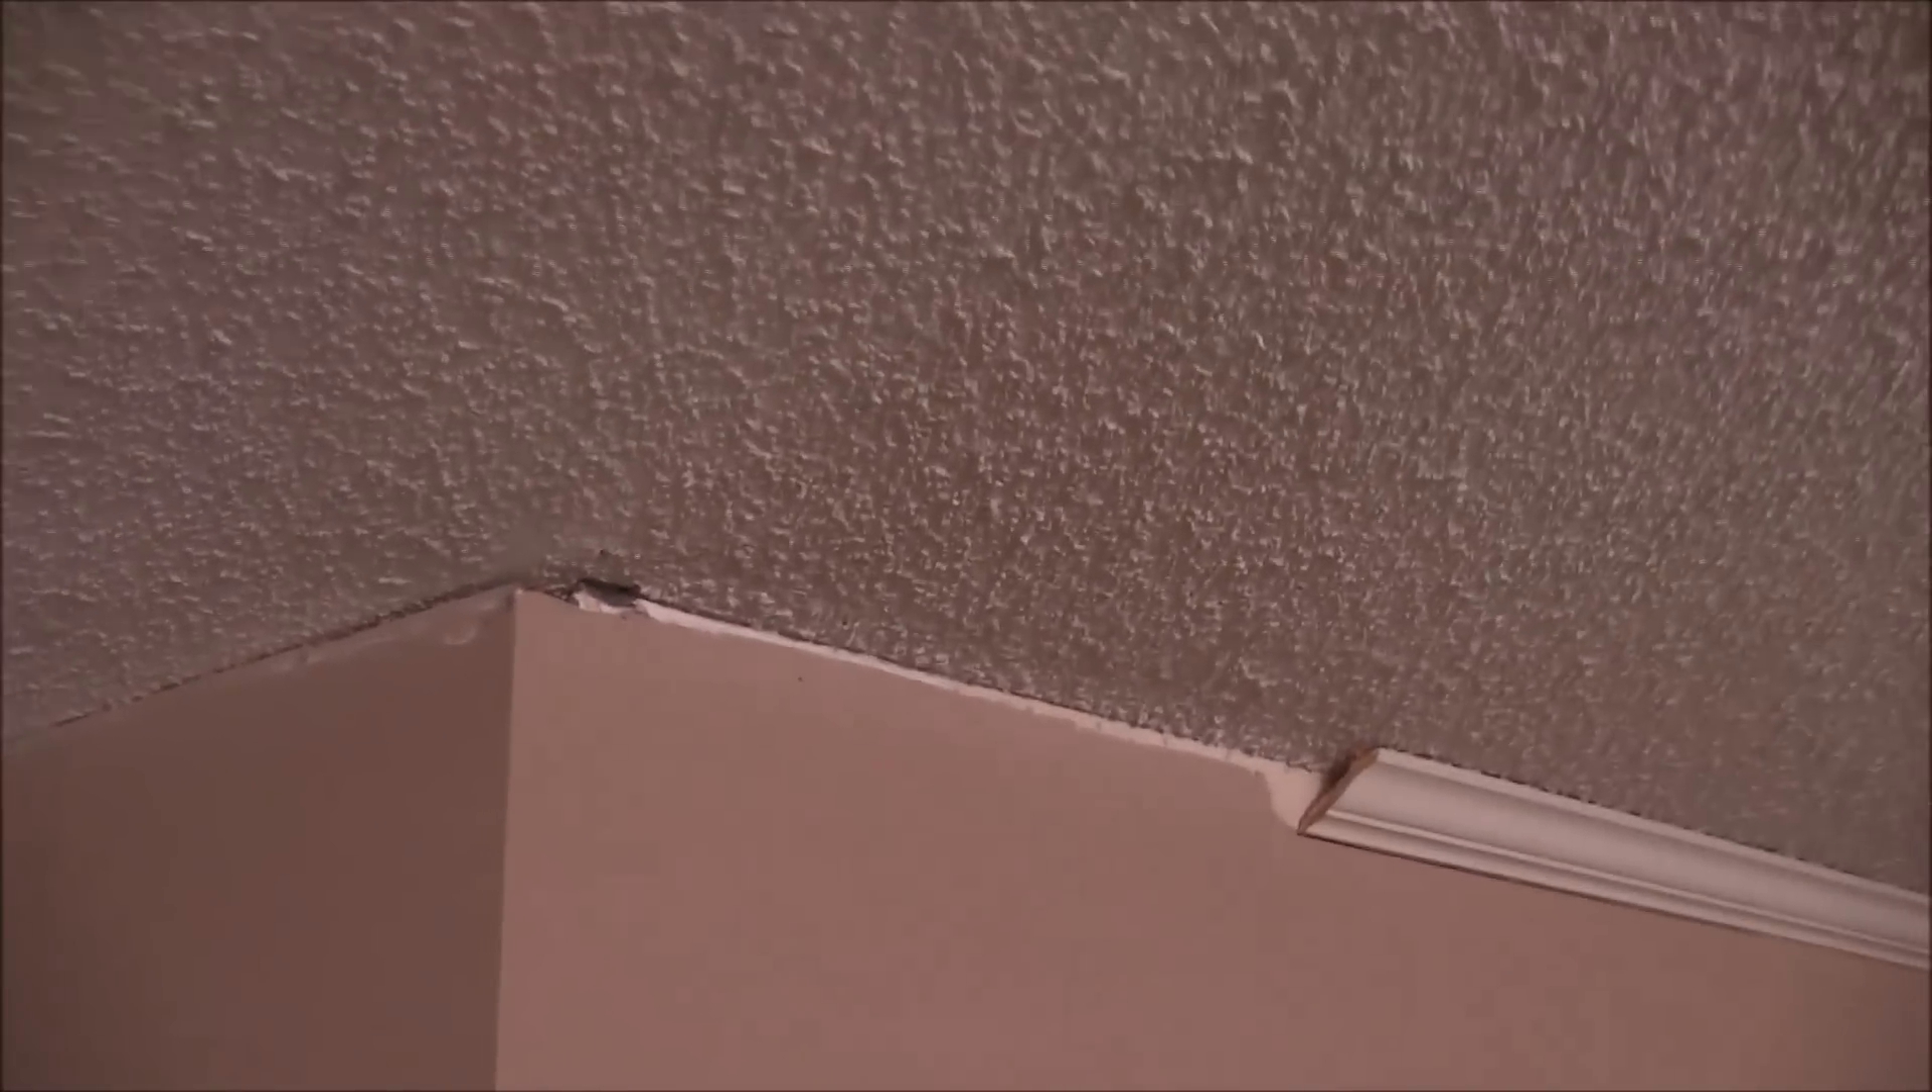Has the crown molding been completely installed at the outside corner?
No.